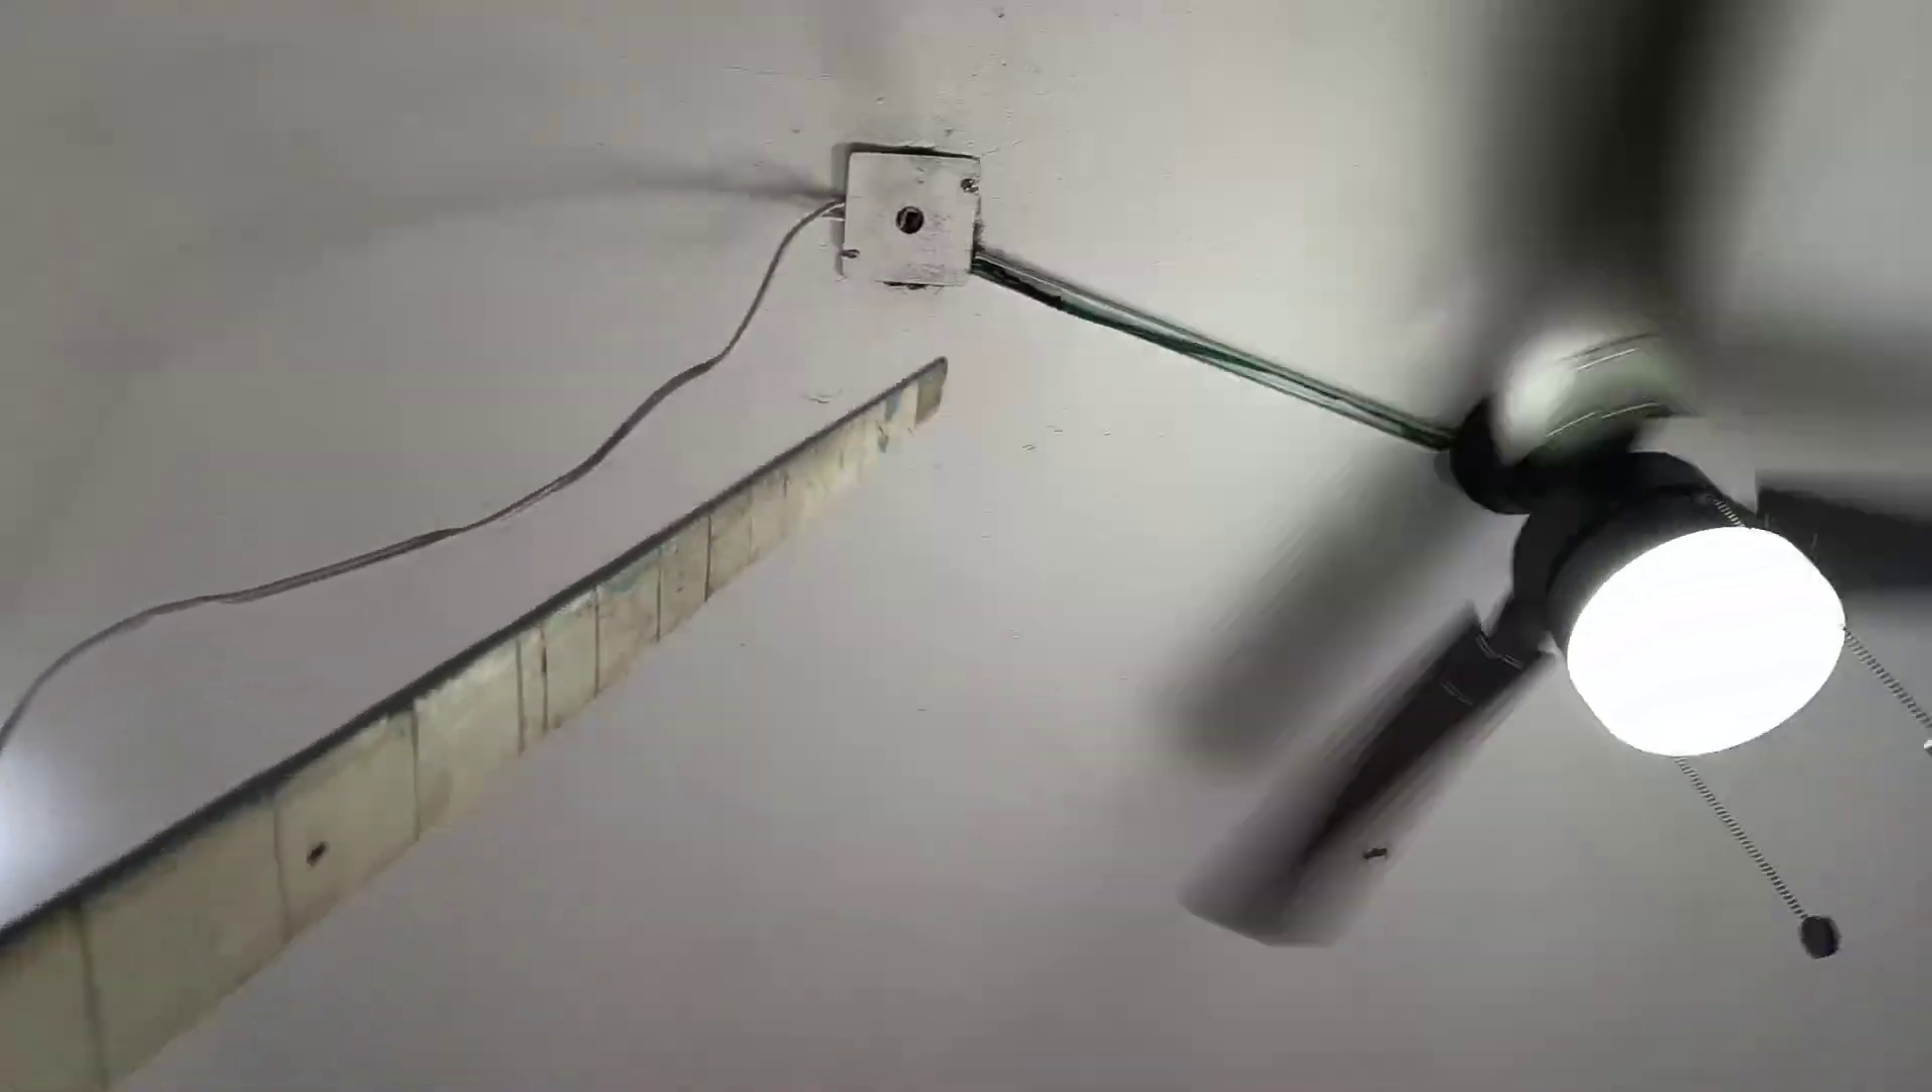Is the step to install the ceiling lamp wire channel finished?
No.